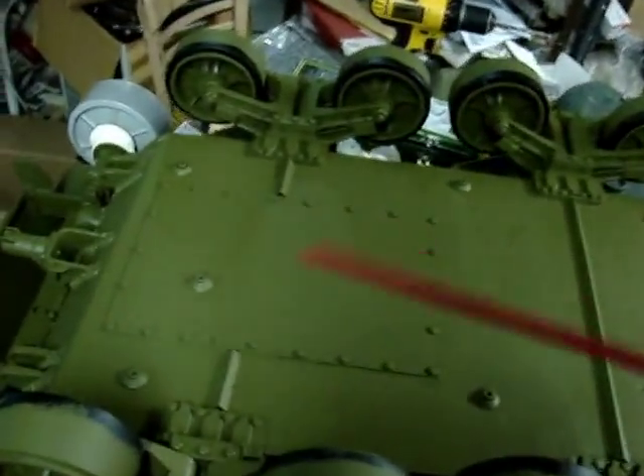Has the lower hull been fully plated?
Yes.